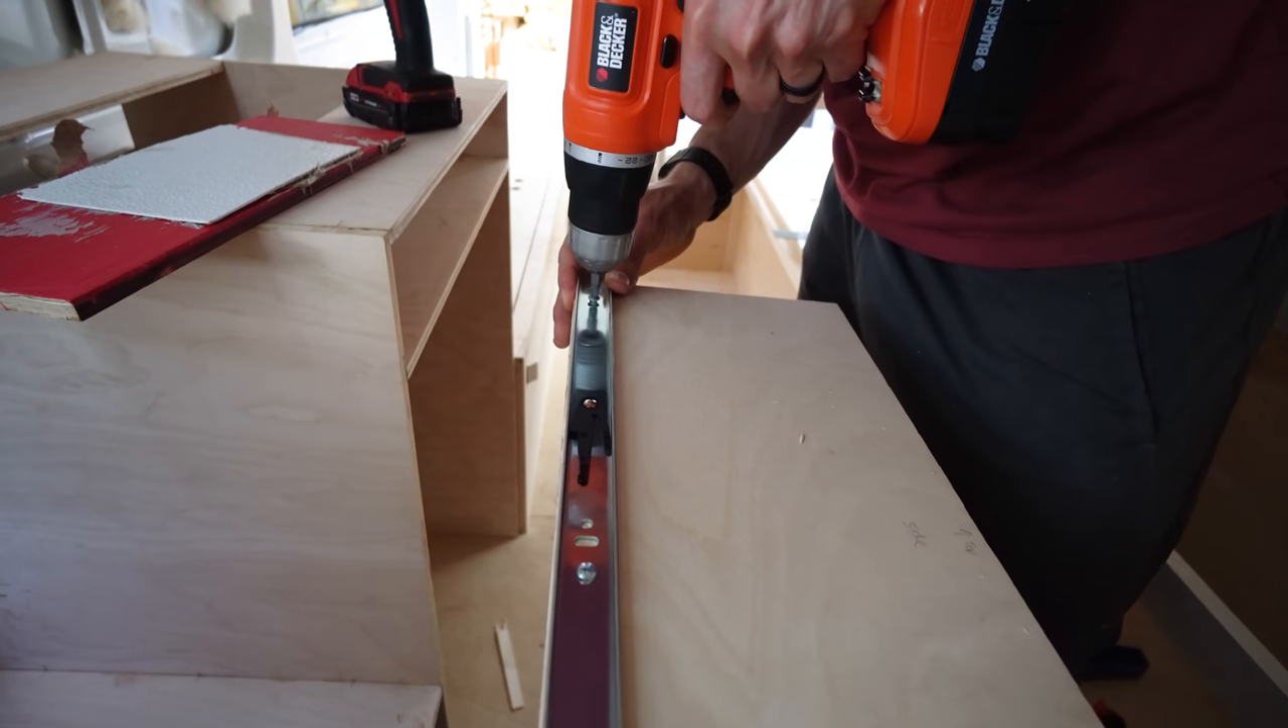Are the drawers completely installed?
No.